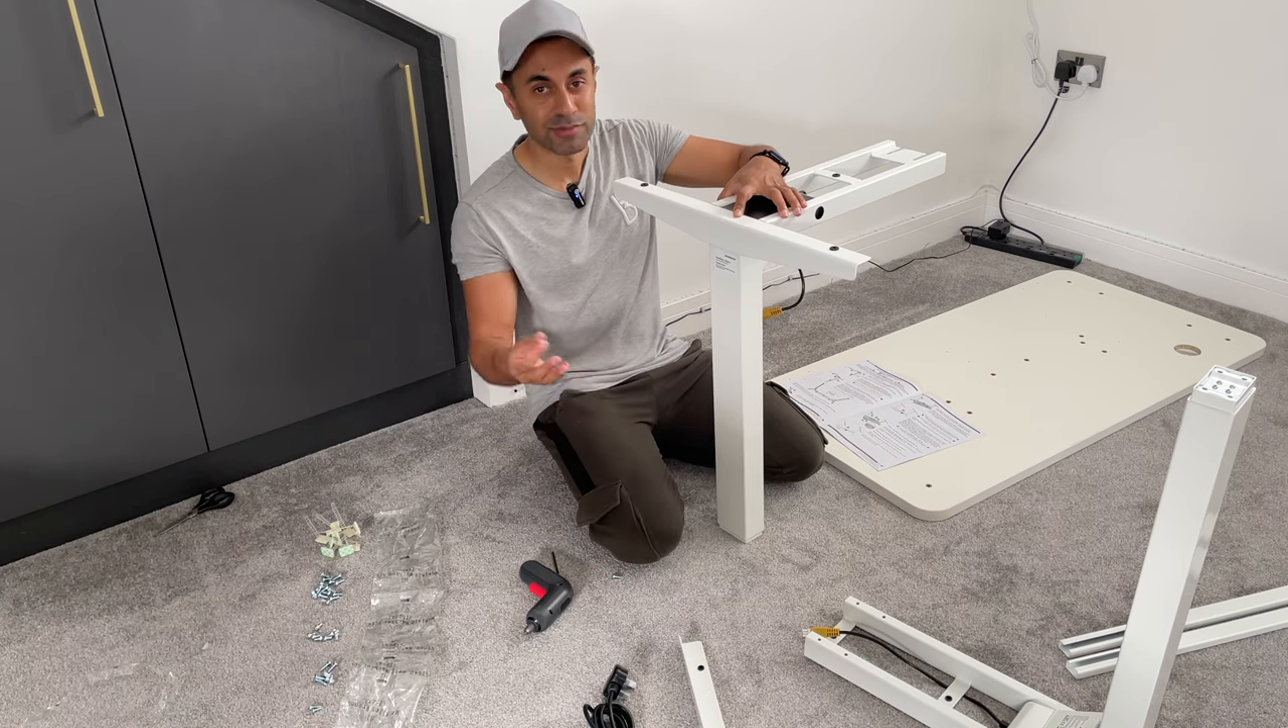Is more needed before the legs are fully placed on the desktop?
Yes.